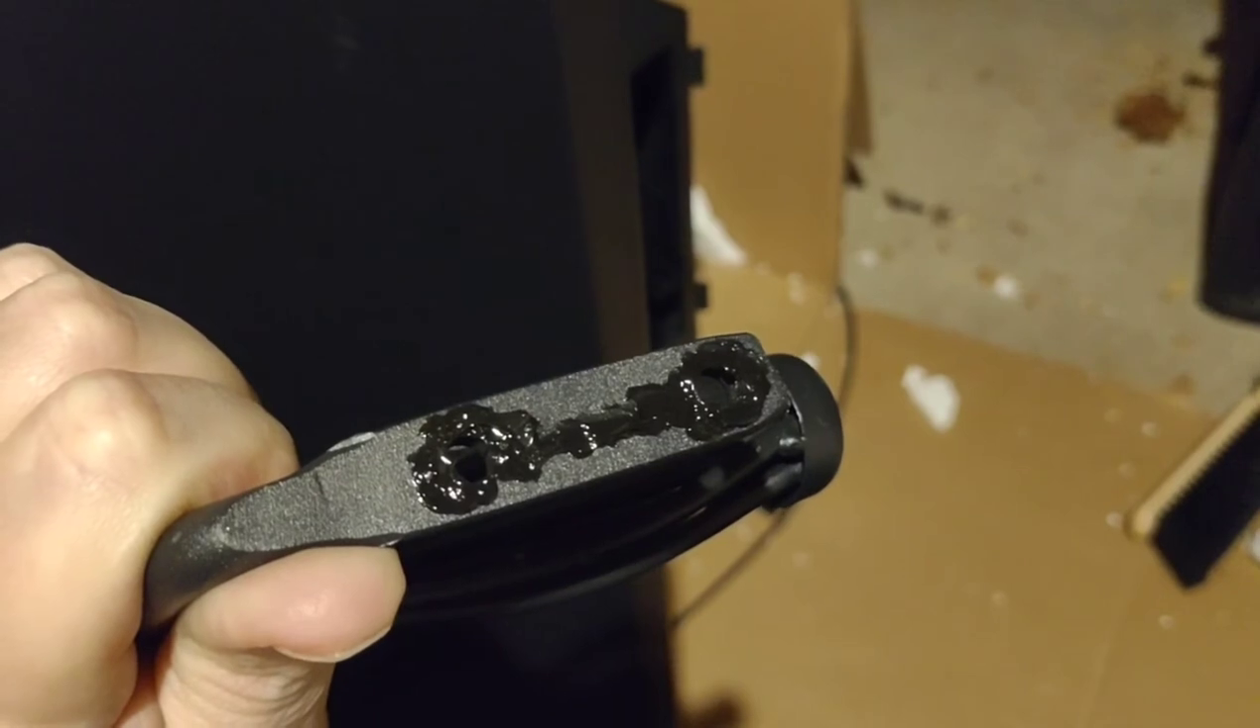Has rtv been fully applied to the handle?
Yes.